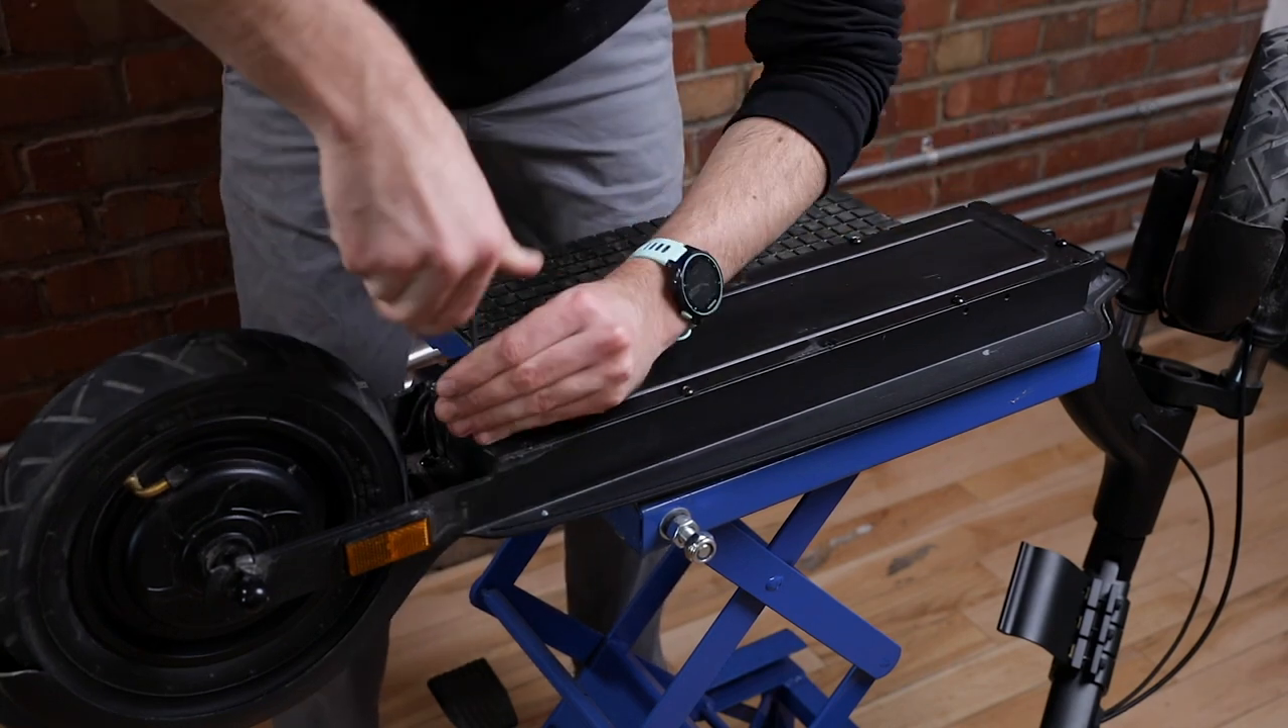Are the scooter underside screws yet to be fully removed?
Yes.